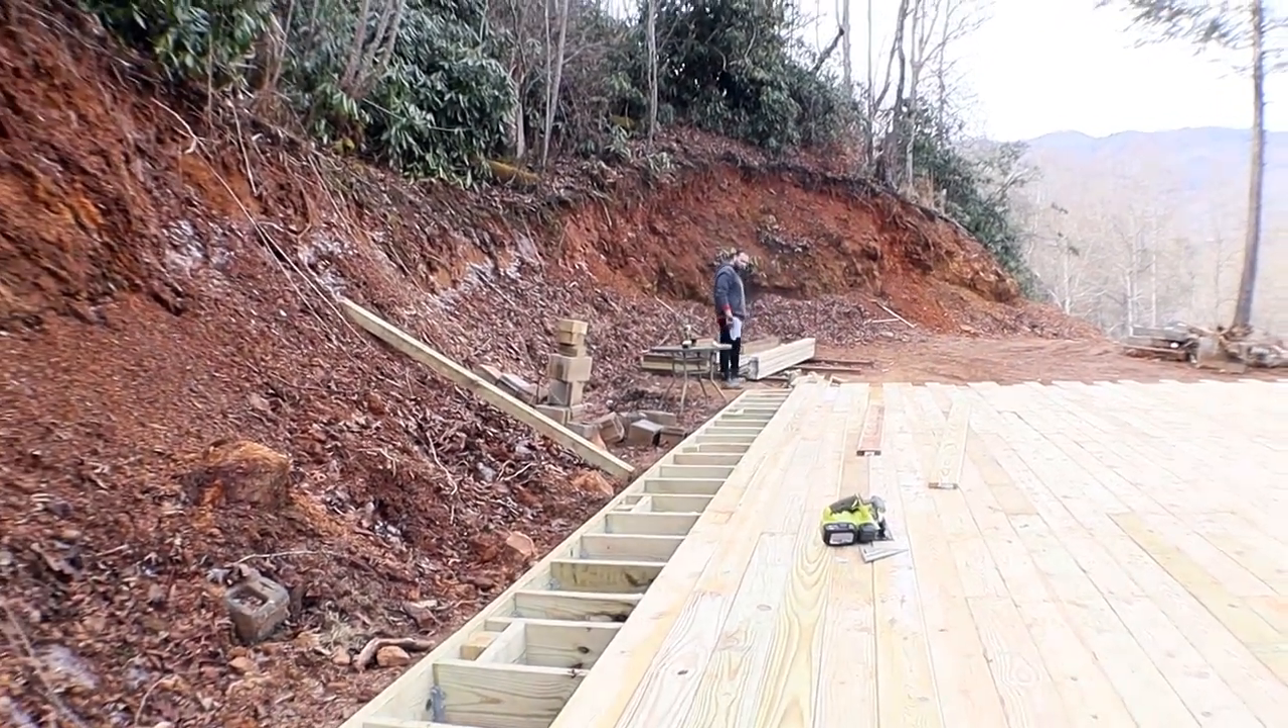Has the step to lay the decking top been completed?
No.